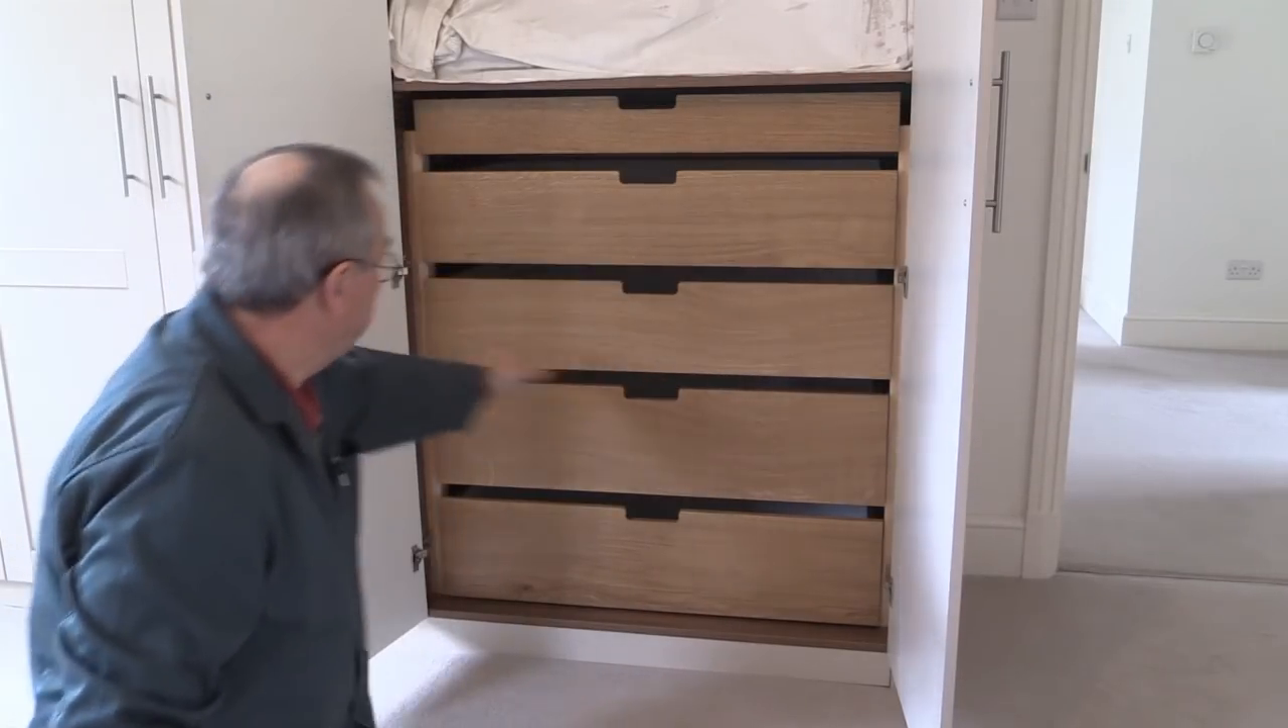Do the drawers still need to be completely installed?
No.